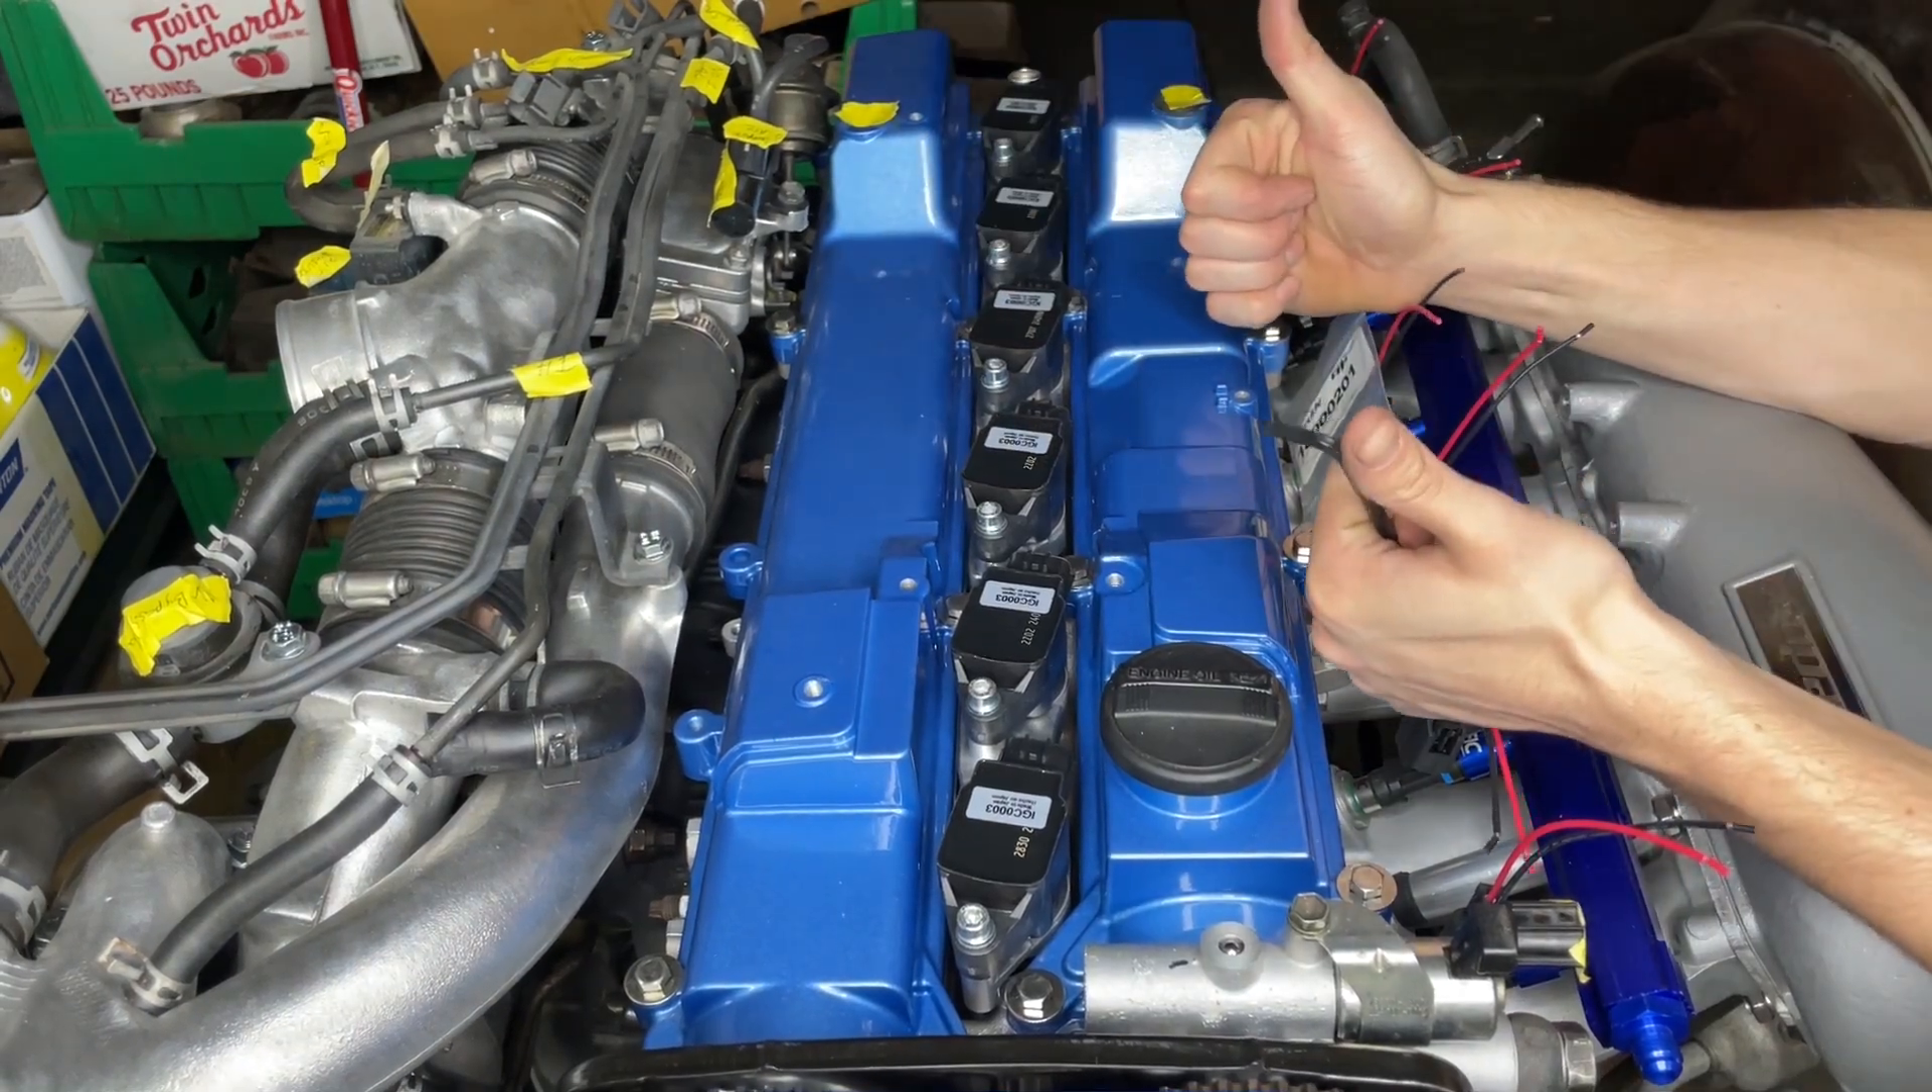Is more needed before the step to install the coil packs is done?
No.